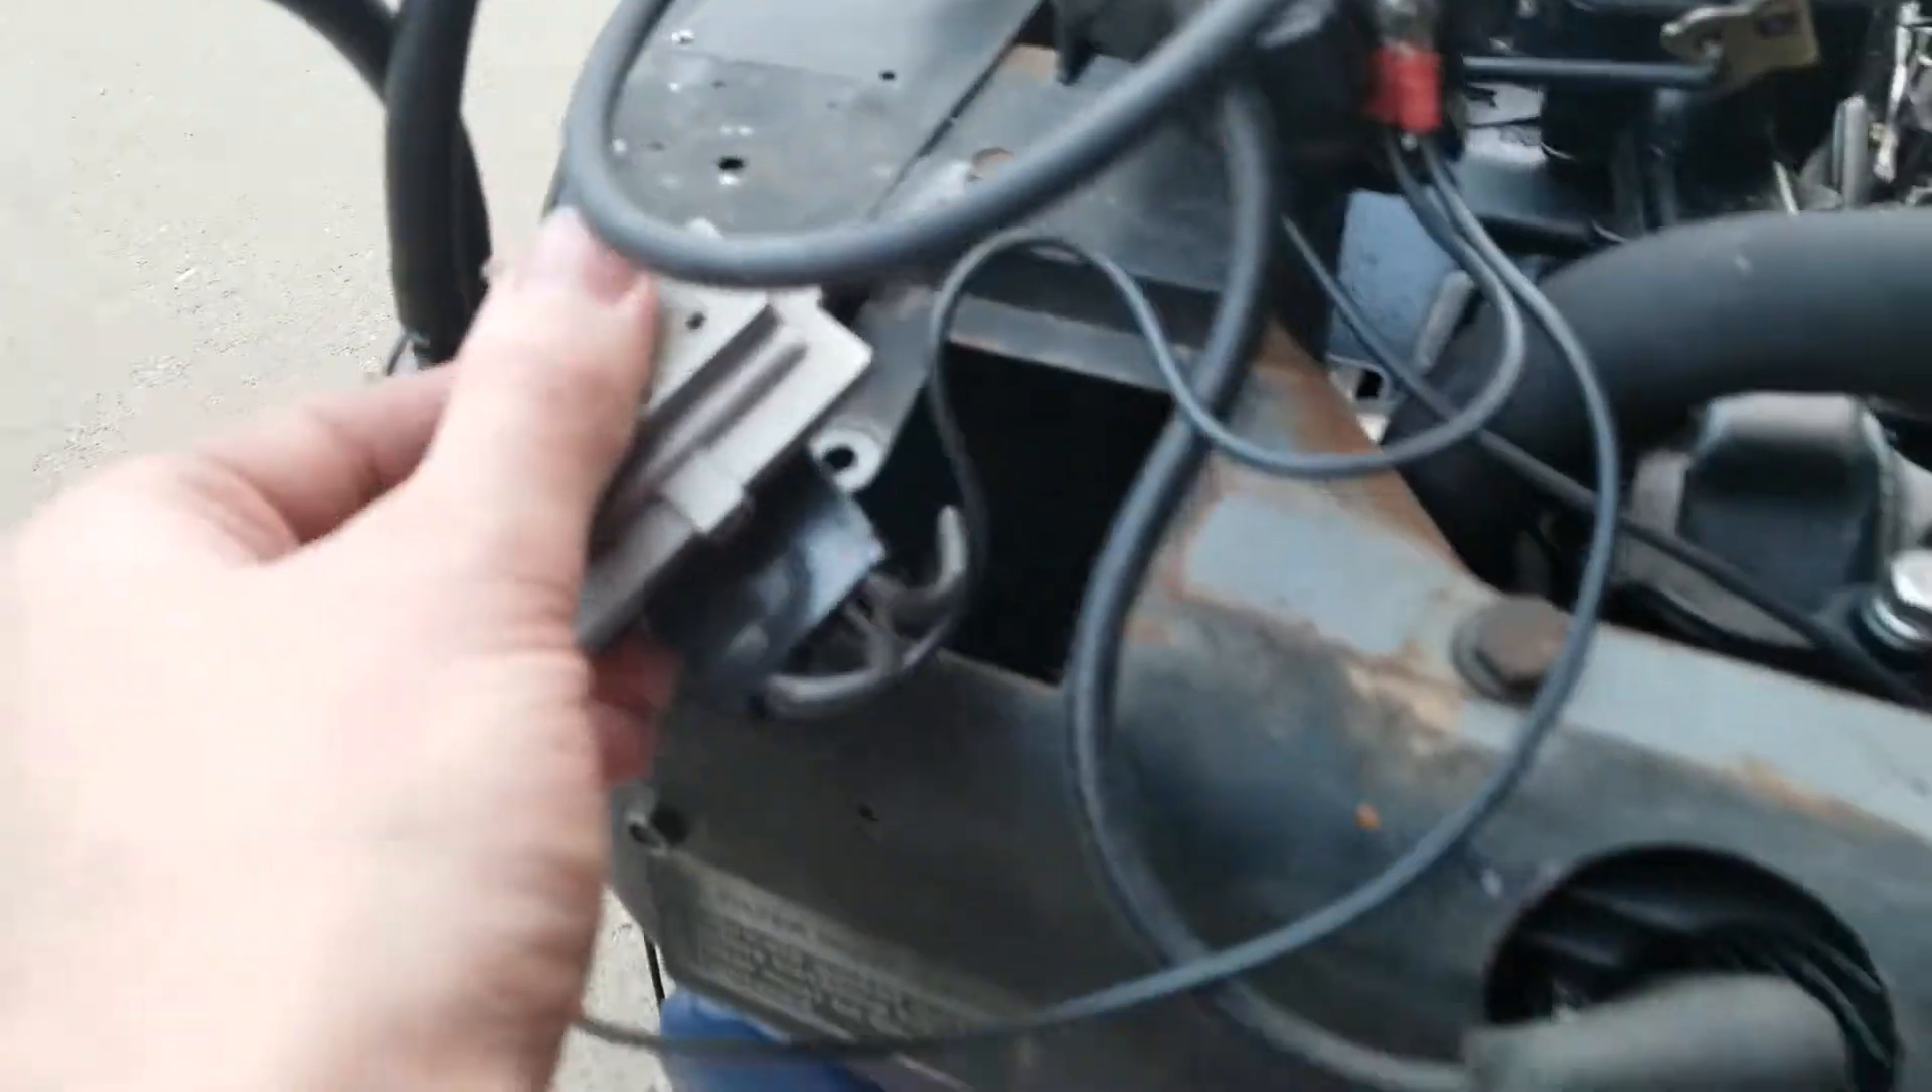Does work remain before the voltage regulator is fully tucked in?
Yes.